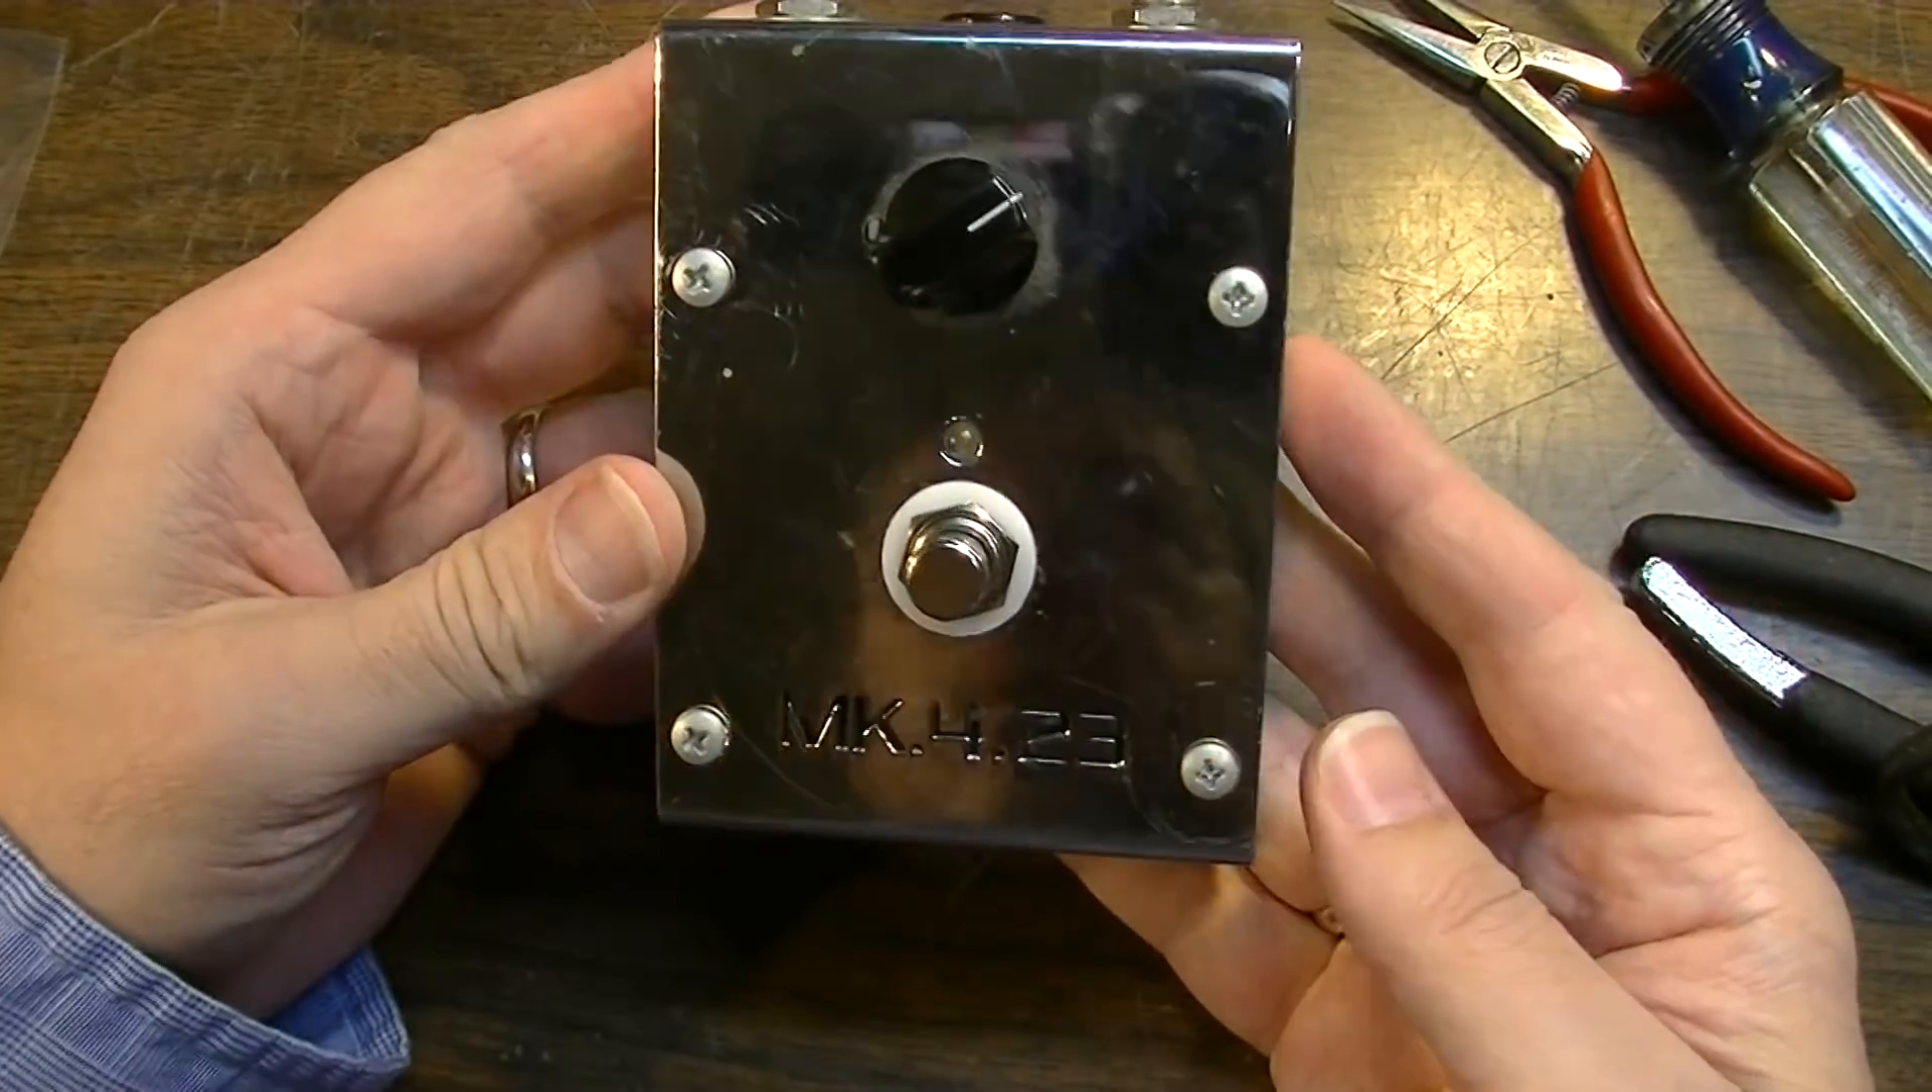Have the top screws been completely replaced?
Yes.